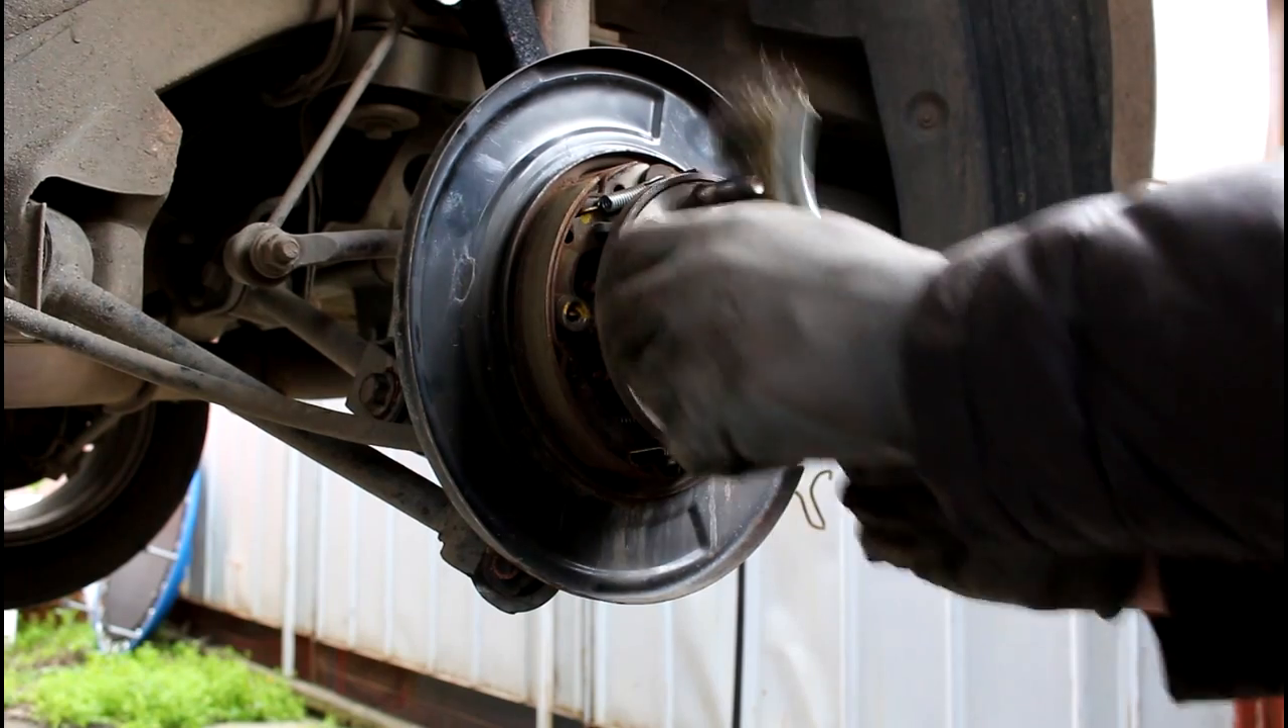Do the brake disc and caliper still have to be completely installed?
Yes.